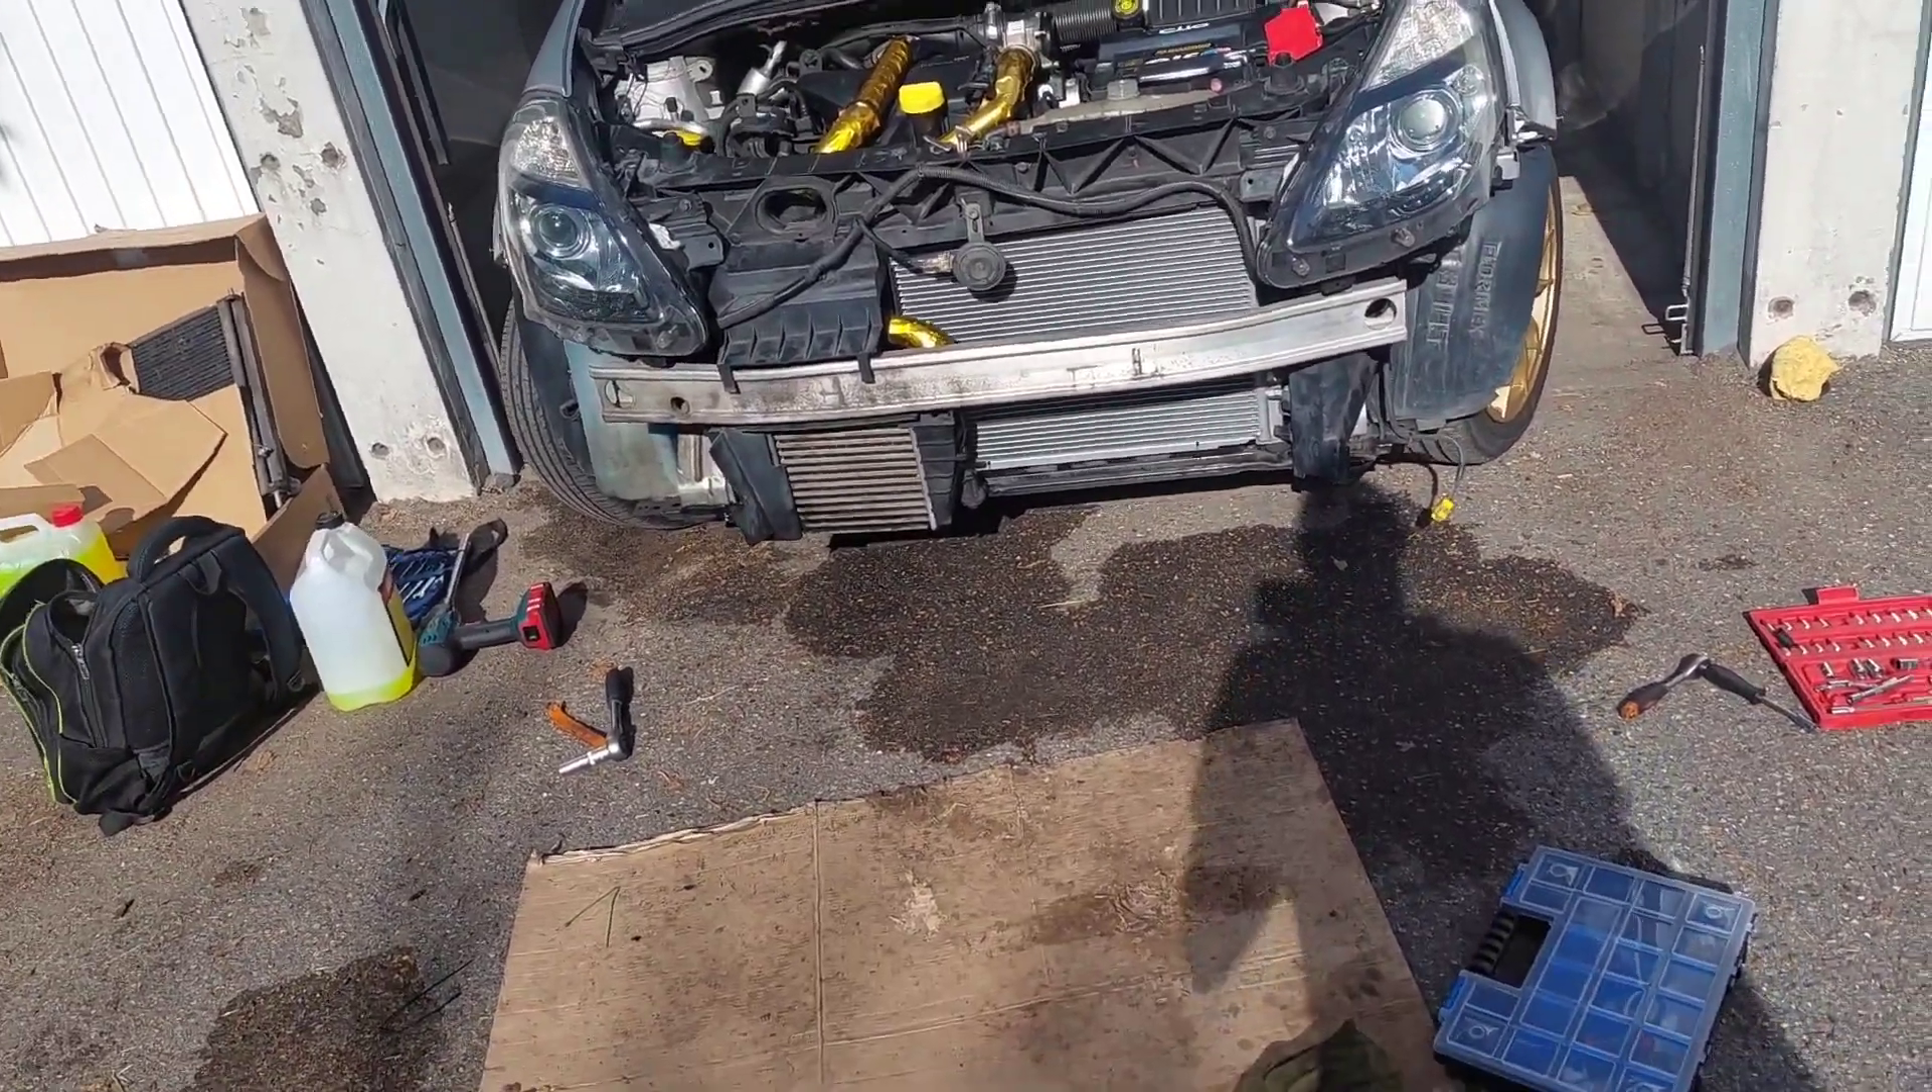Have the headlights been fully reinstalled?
Yes.